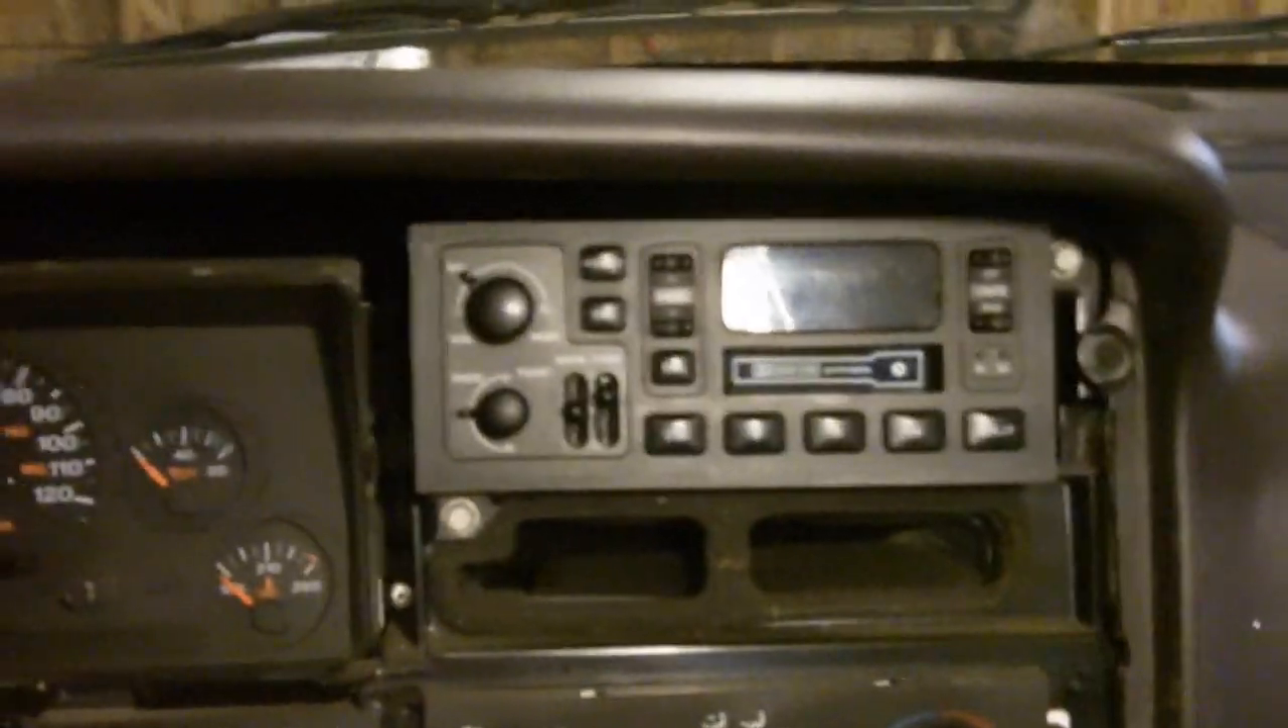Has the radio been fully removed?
No.